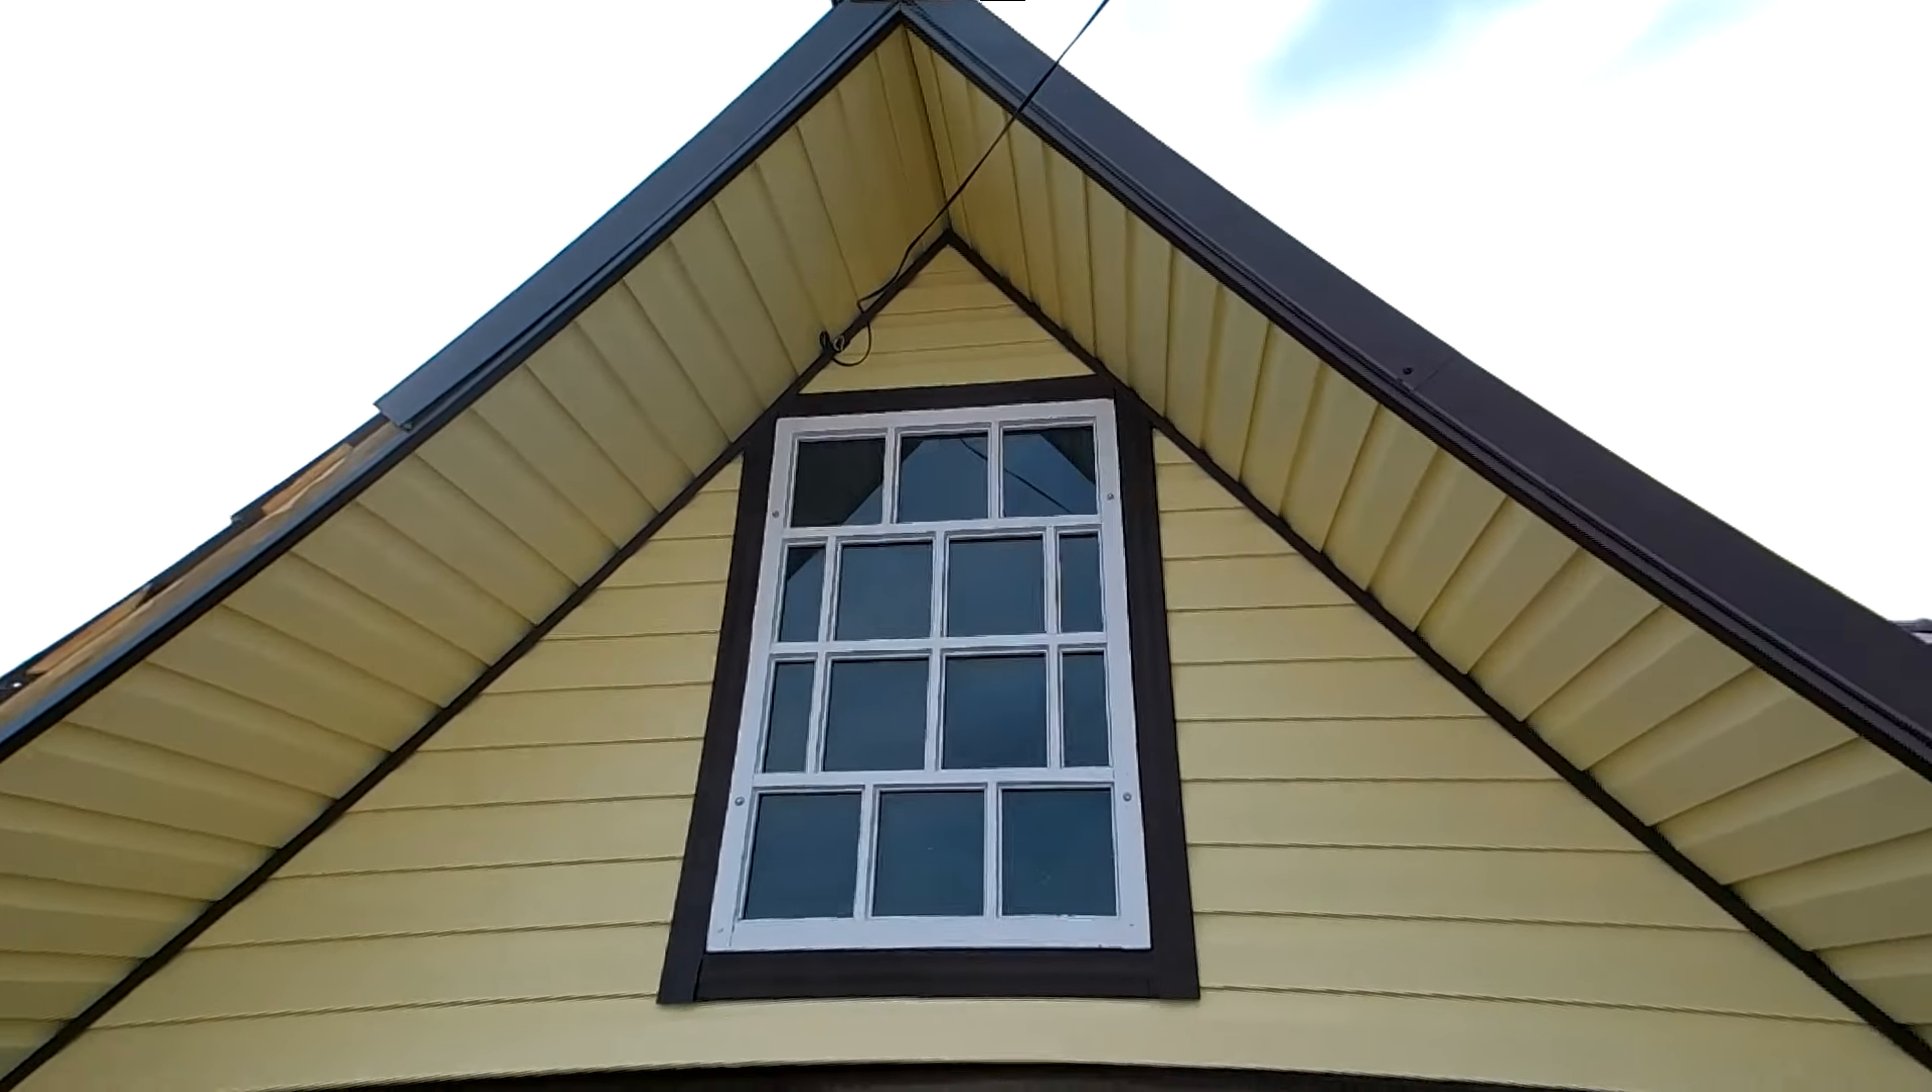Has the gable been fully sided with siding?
Yes.